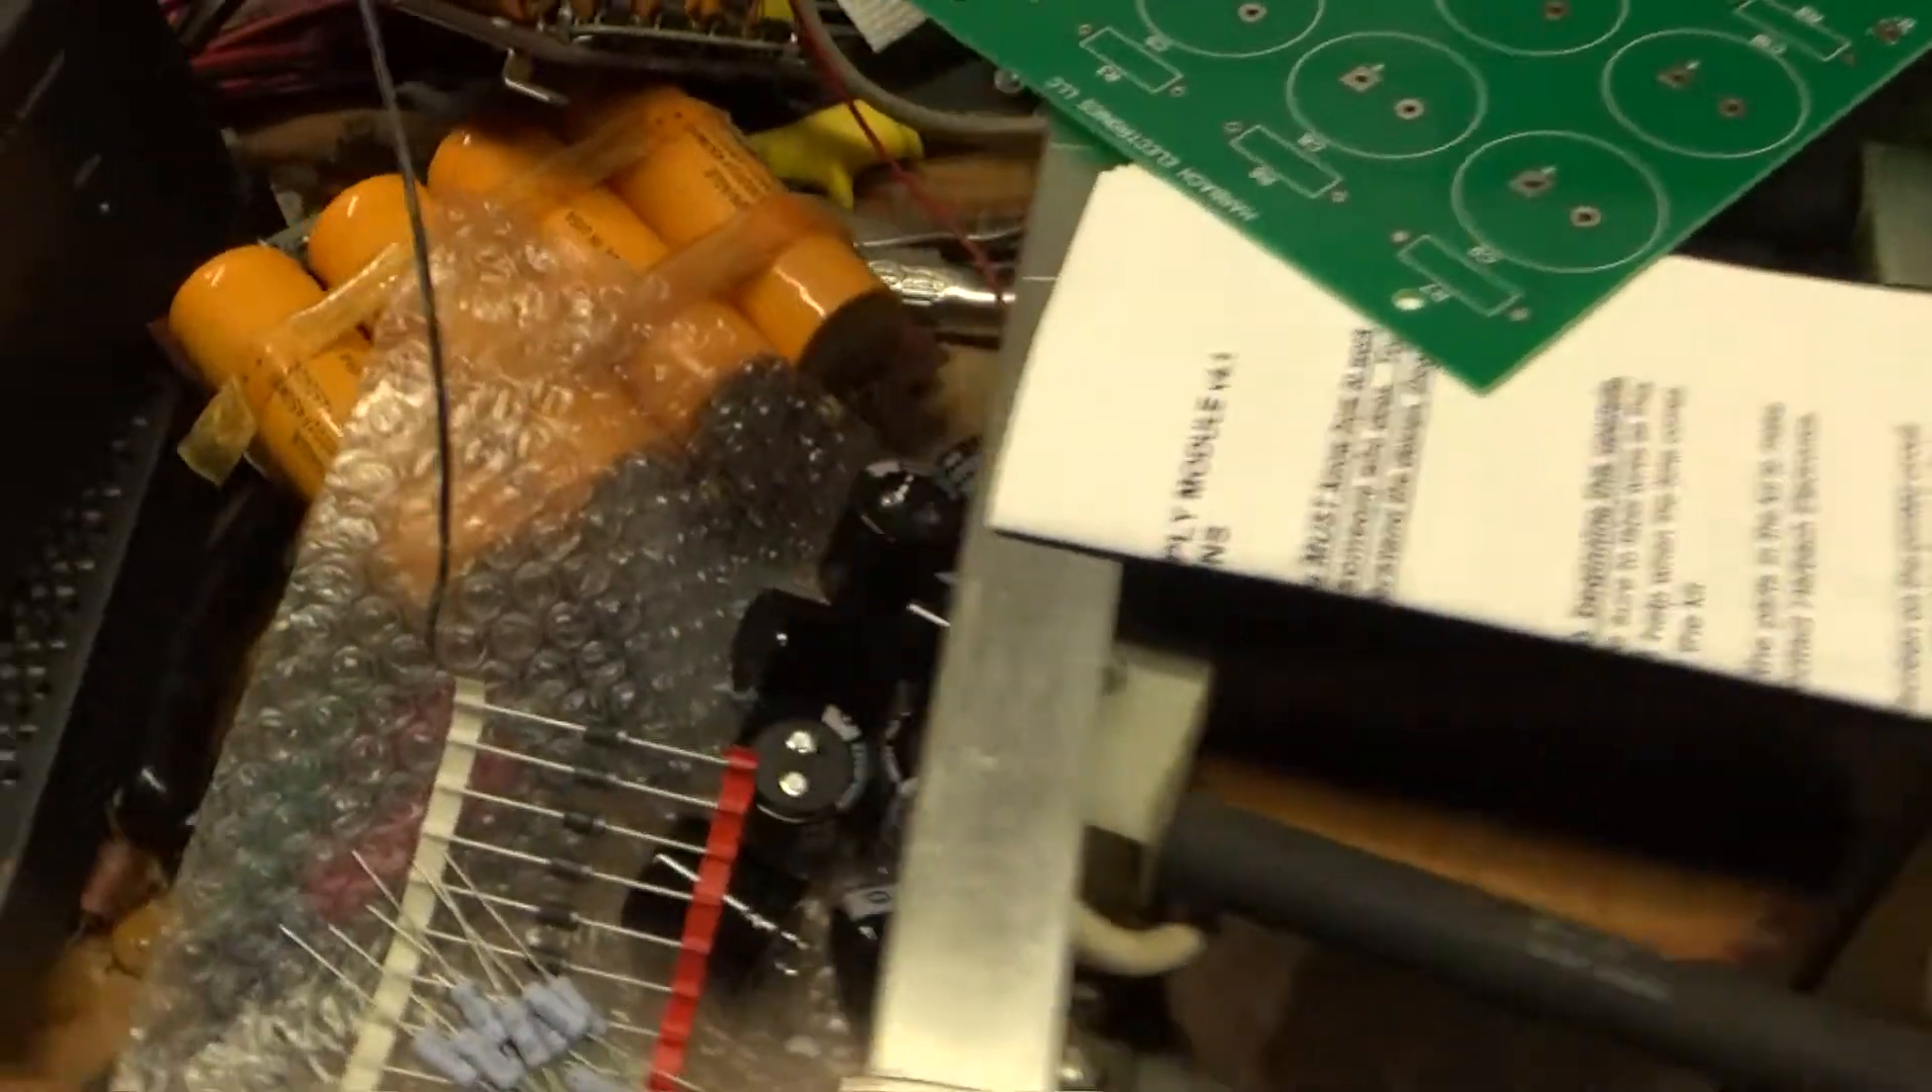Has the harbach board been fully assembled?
No.